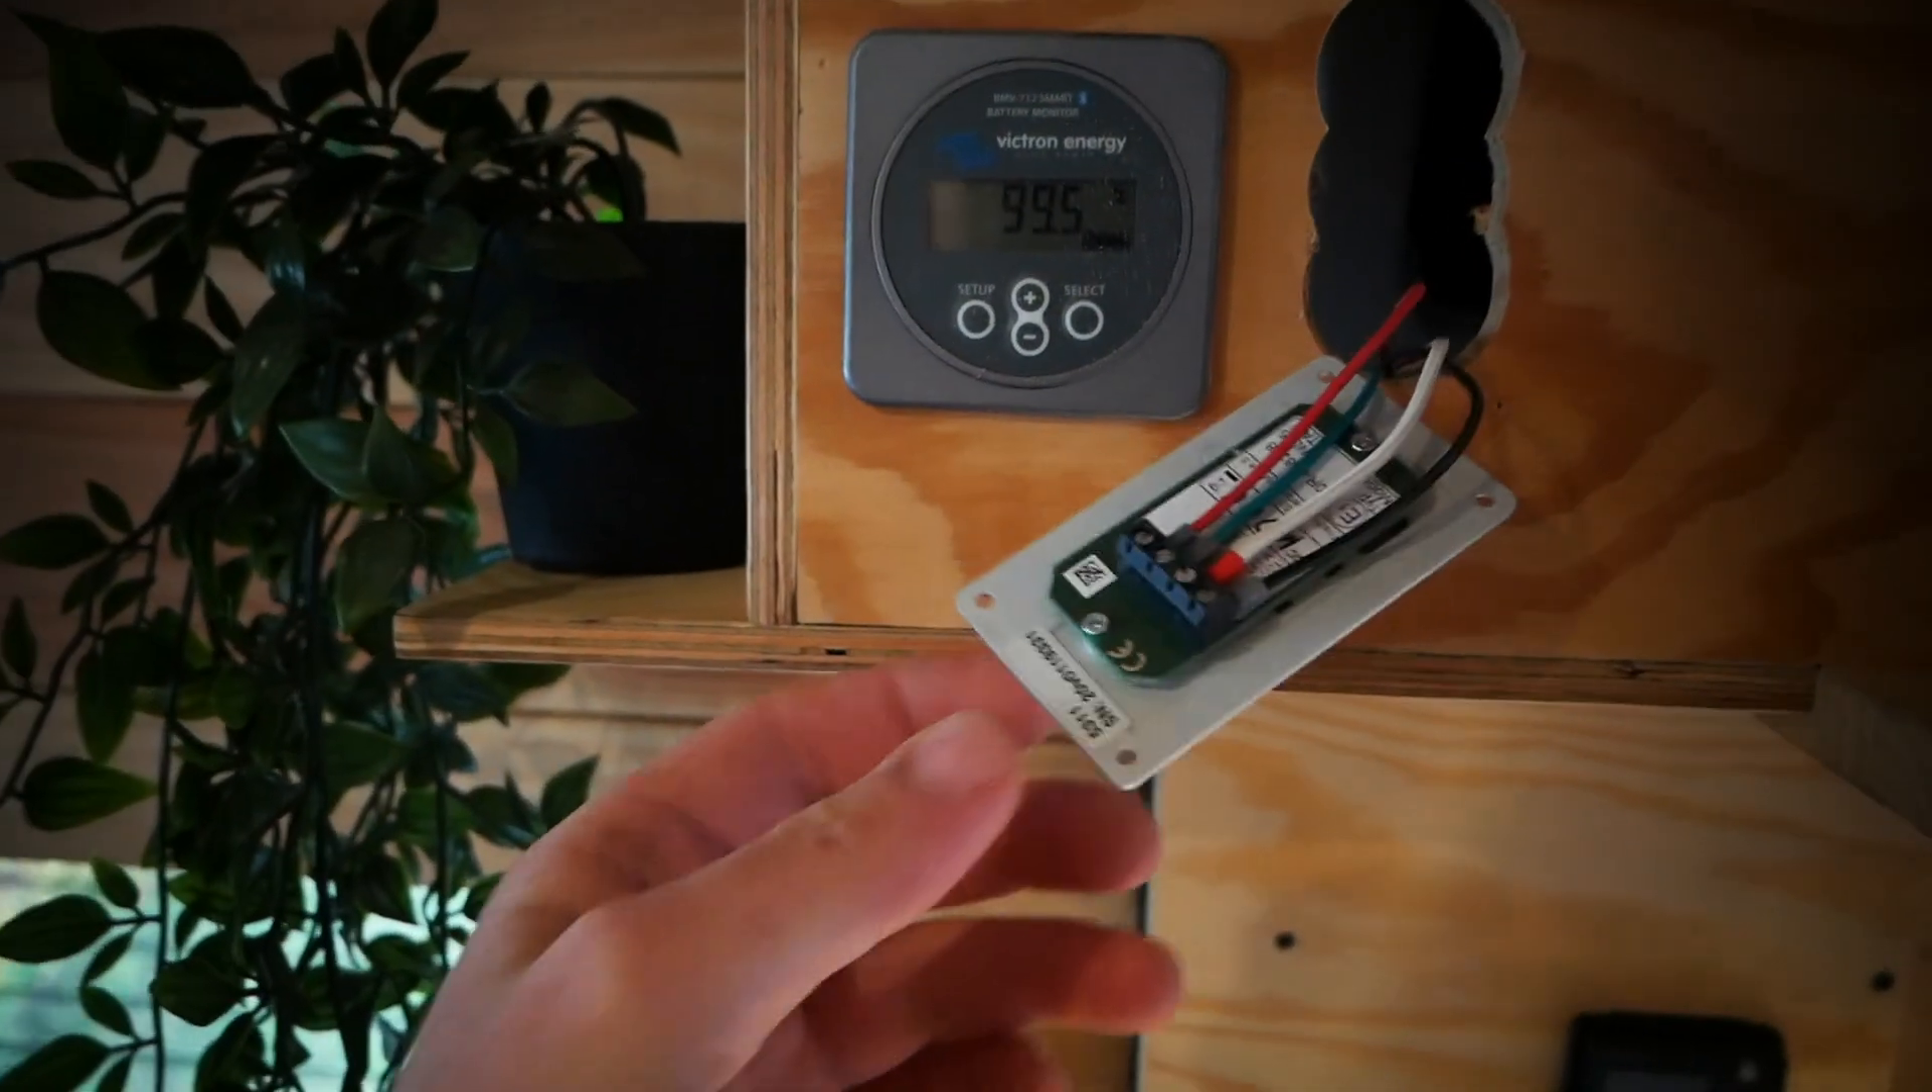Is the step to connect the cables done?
Yes.